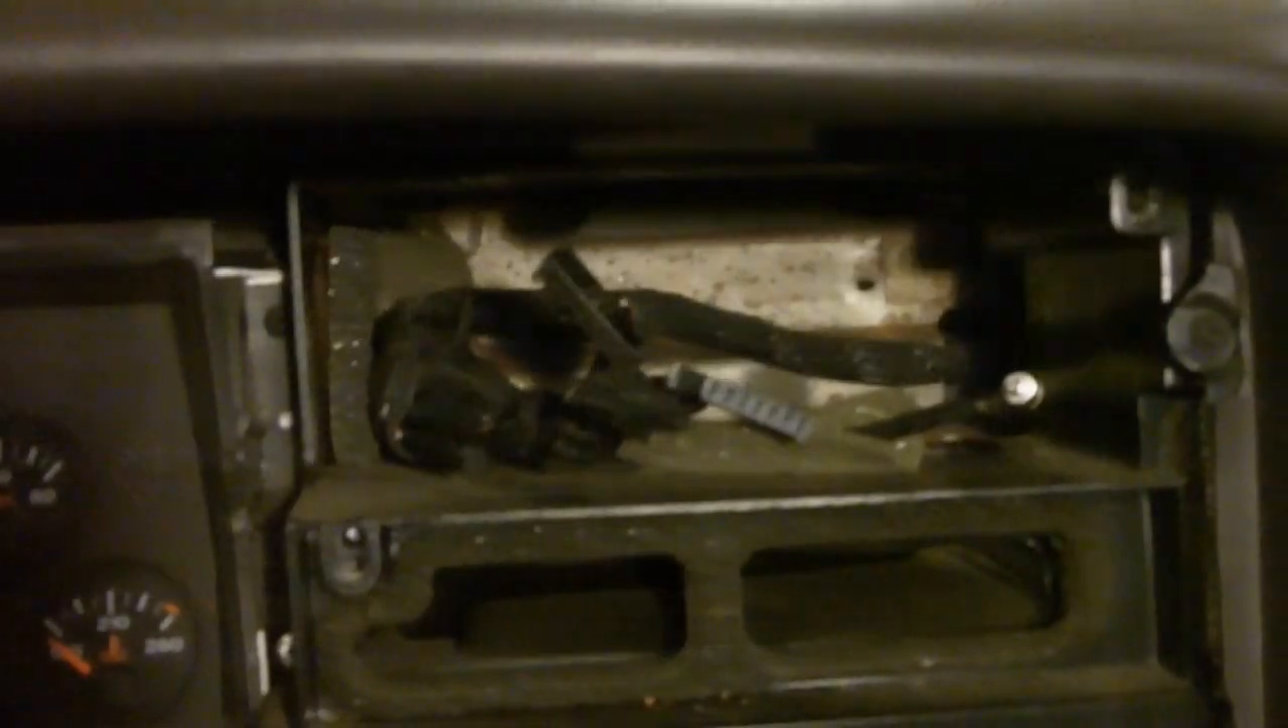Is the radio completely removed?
Yes.